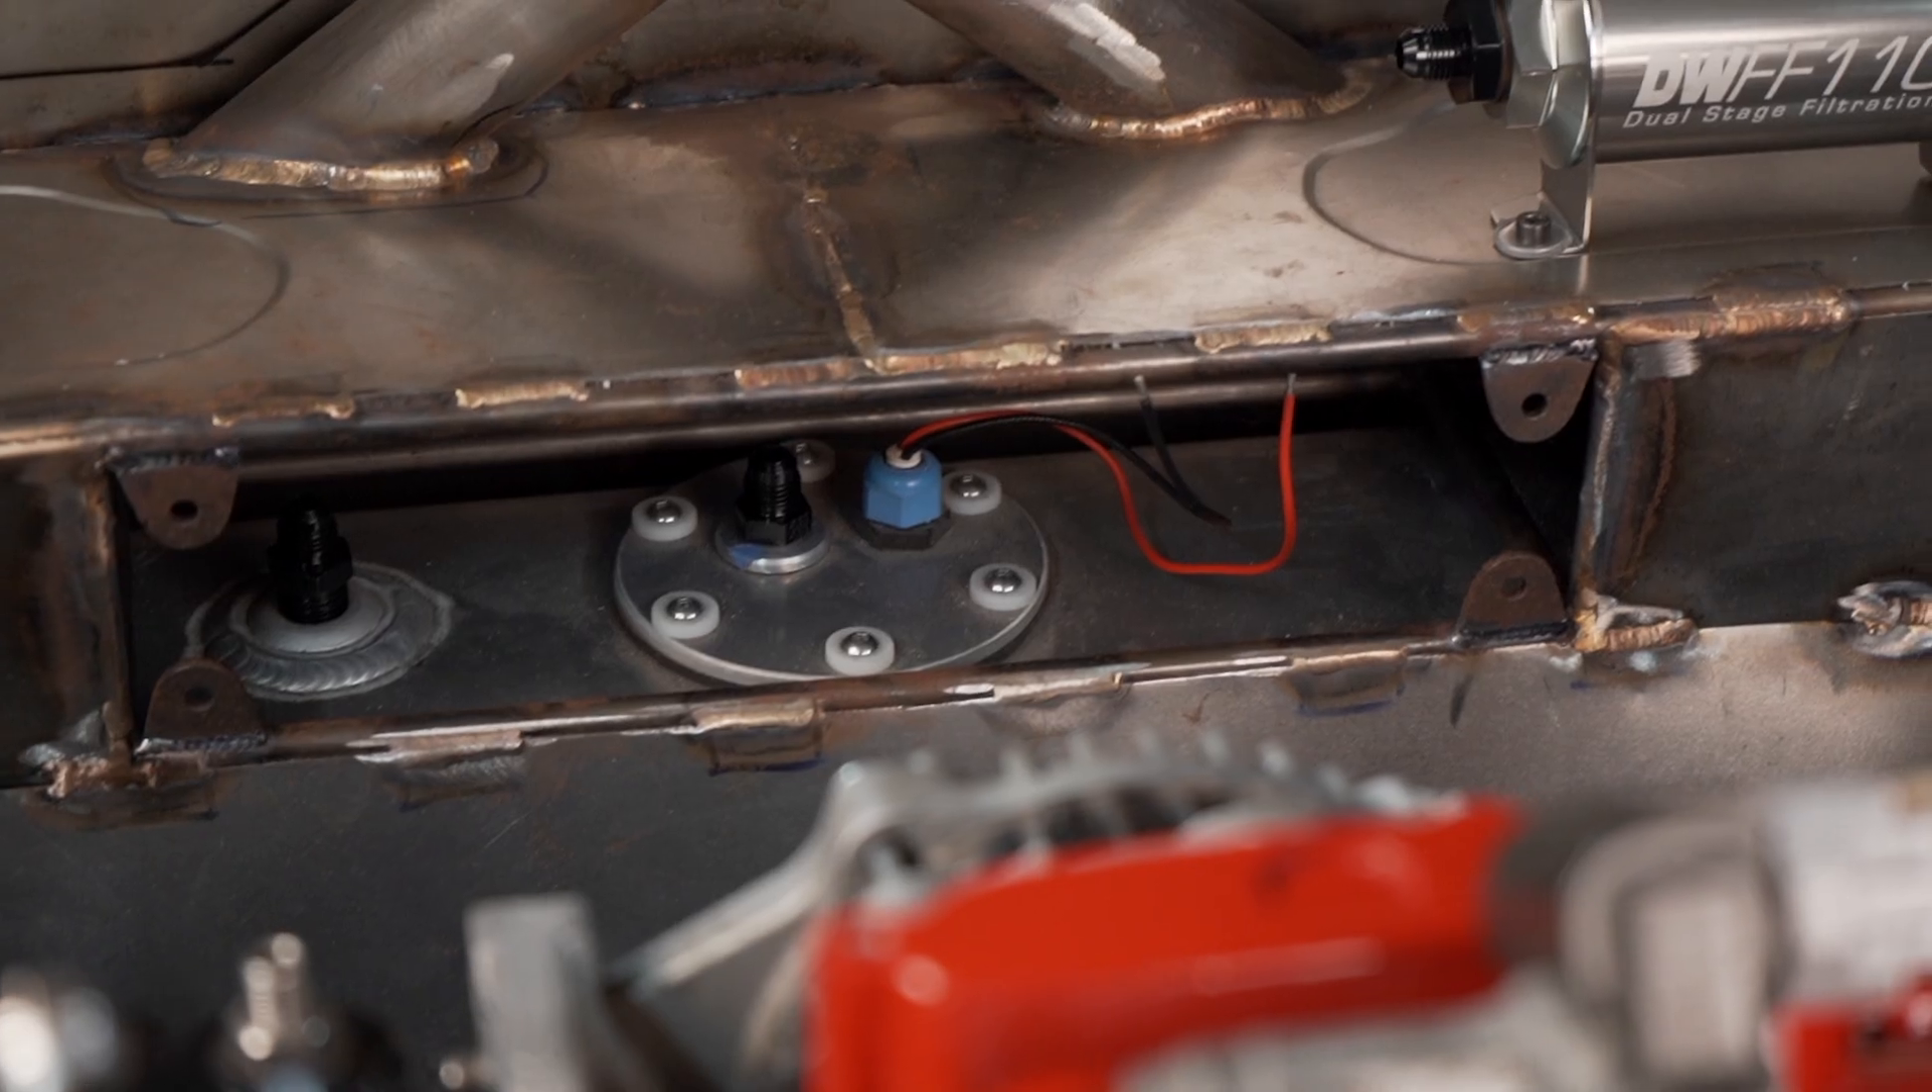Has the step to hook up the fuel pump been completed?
No.